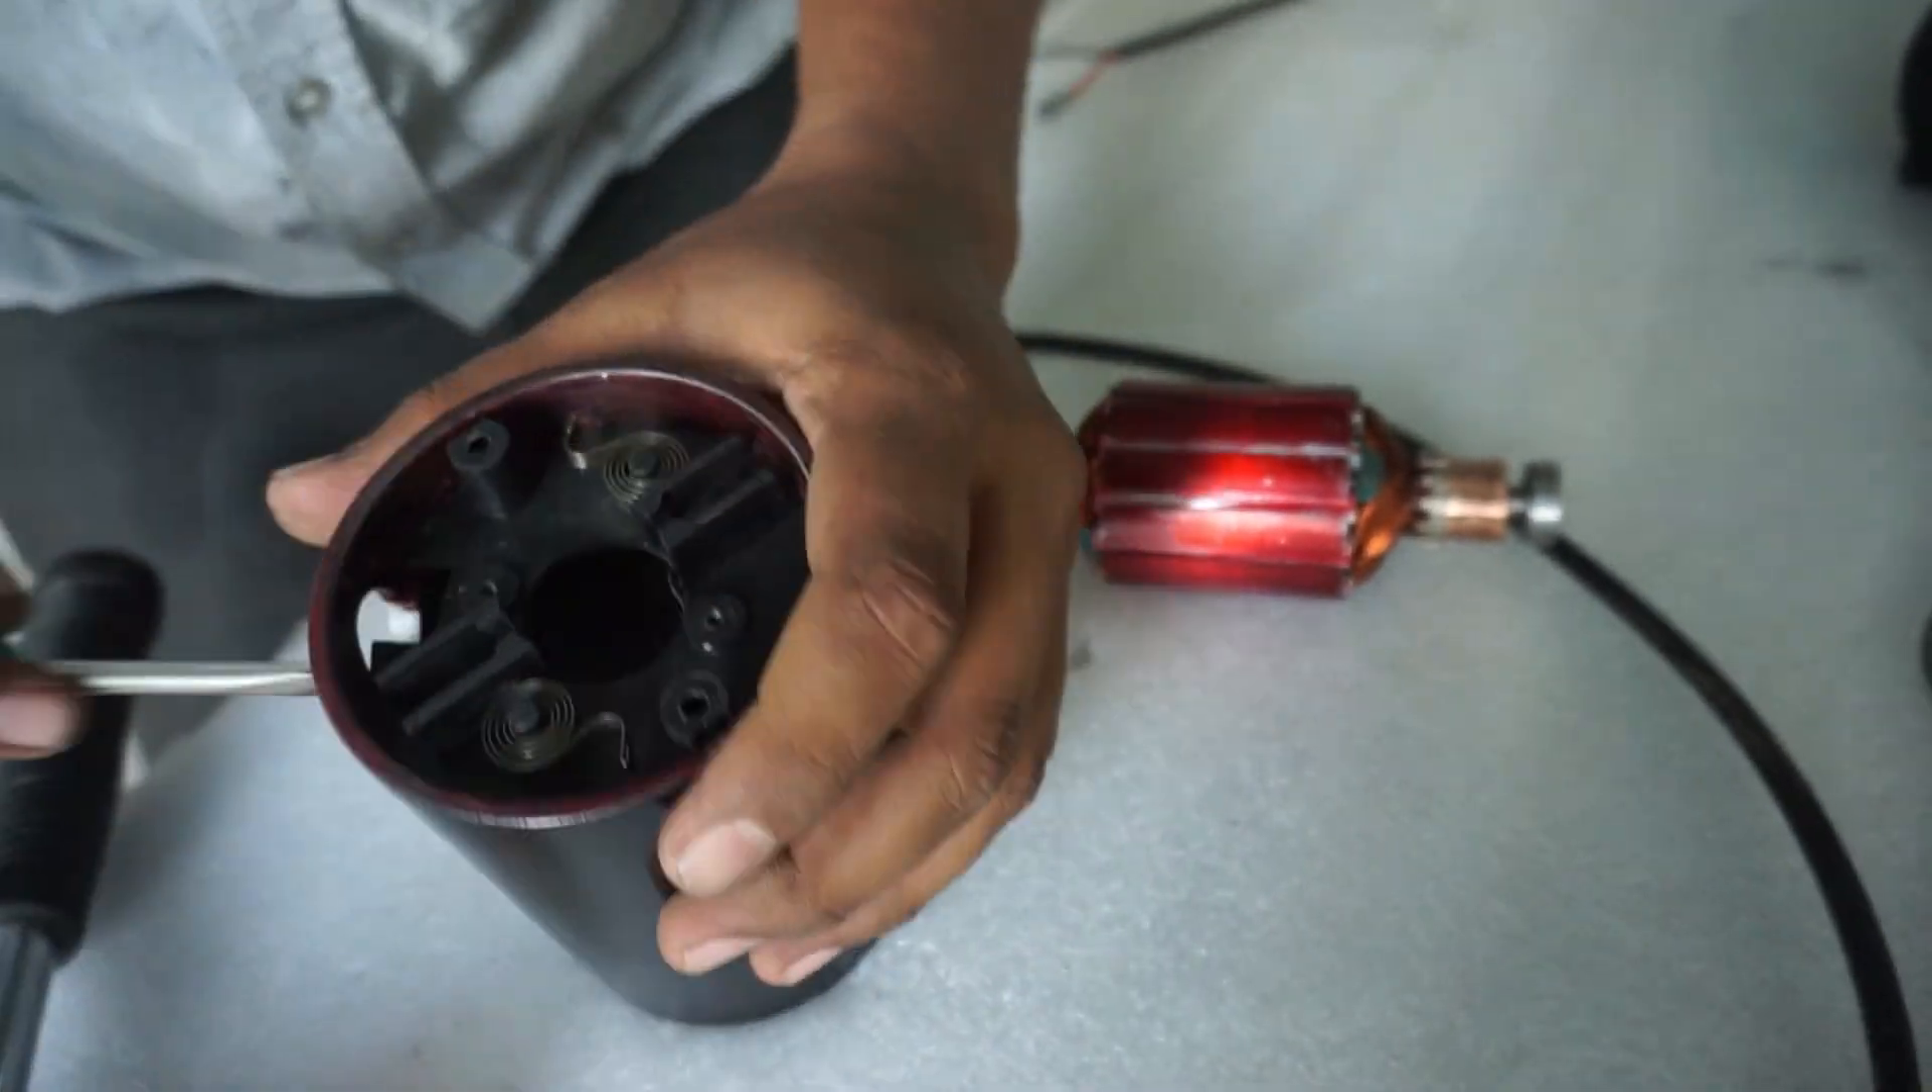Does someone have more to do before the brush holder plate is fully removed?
Yes.